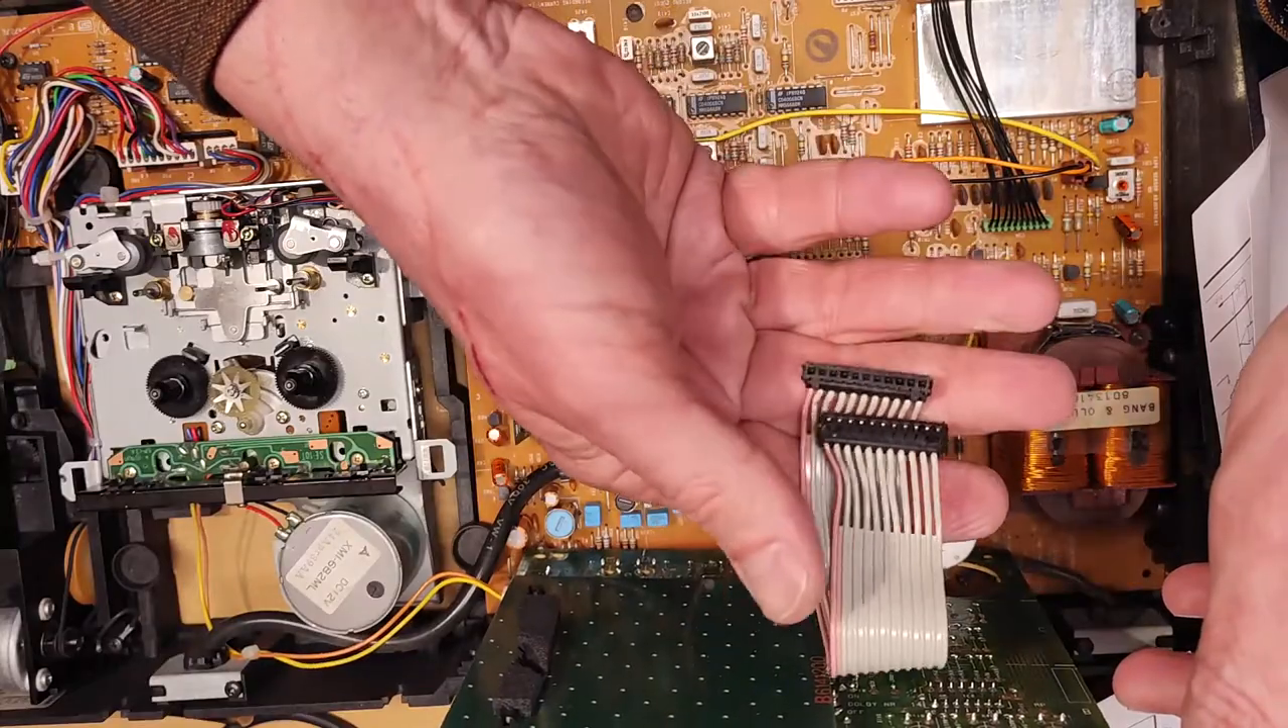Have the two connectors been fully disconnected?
Yes.